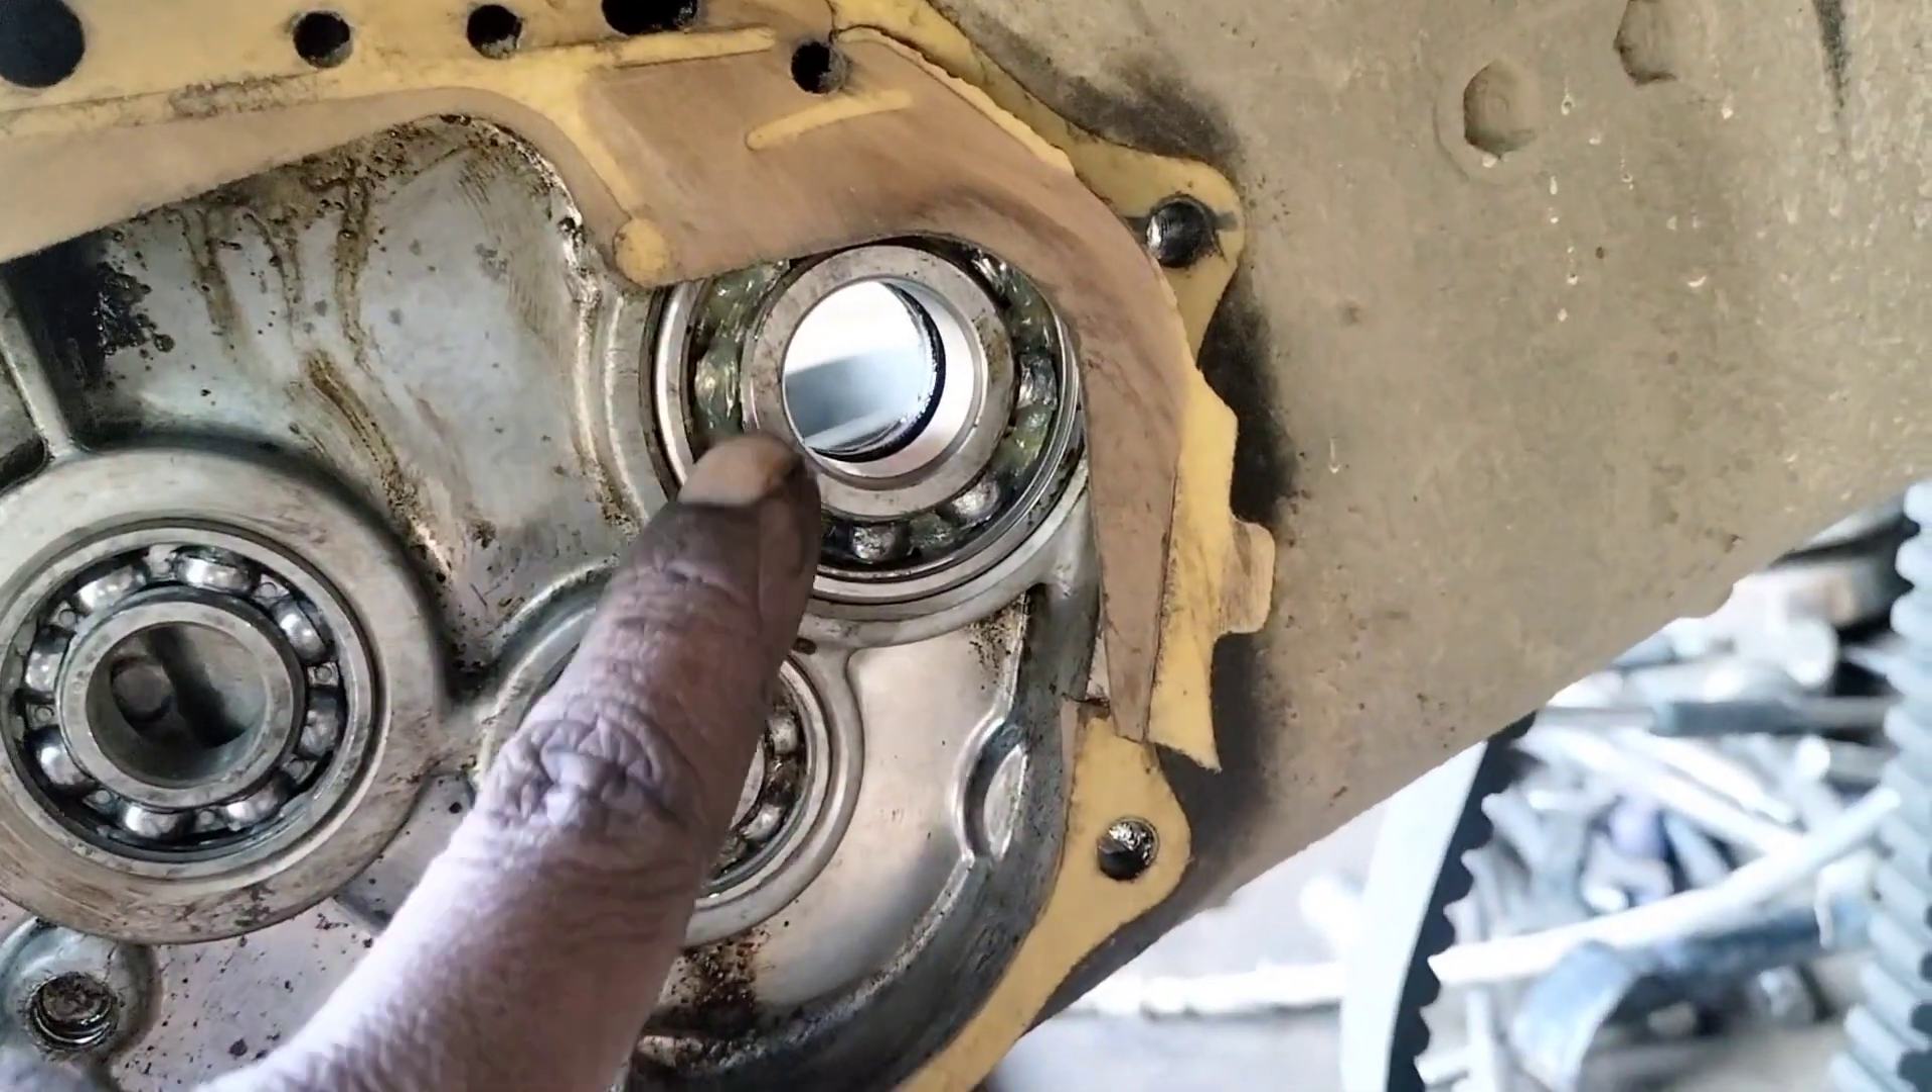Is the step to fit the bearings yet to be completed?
No.